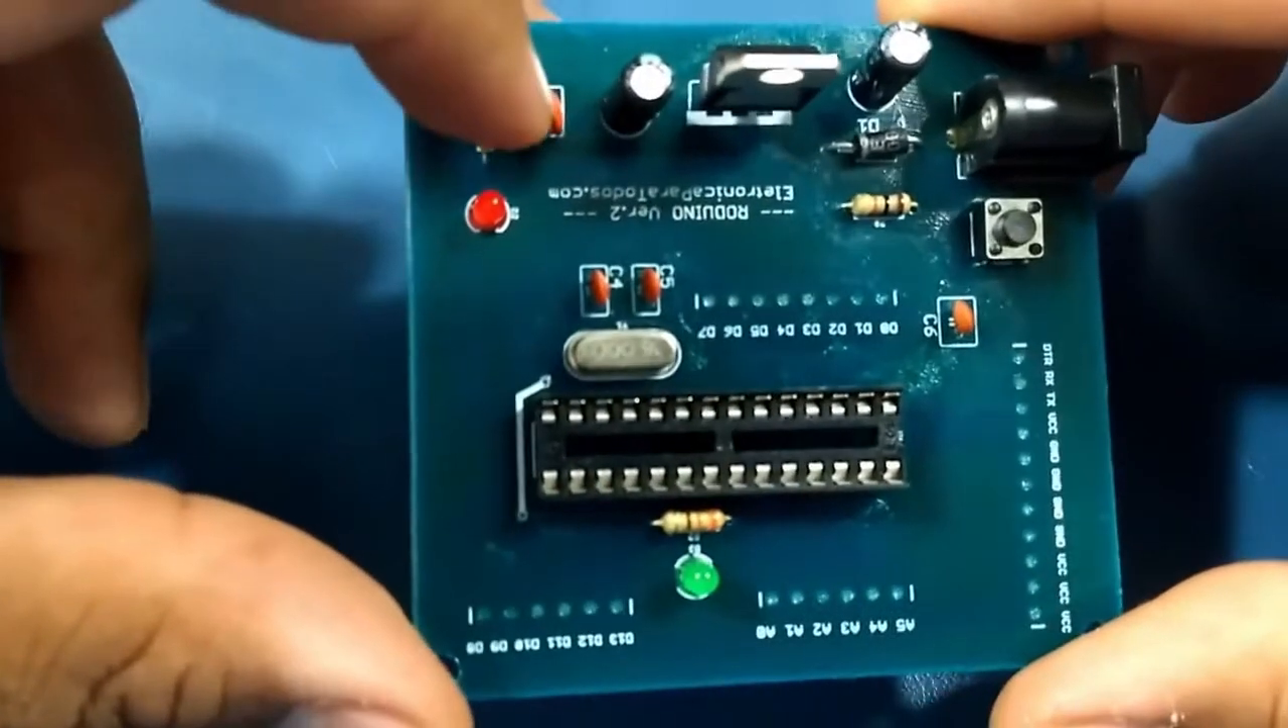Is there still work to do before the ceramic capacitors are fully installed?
No.